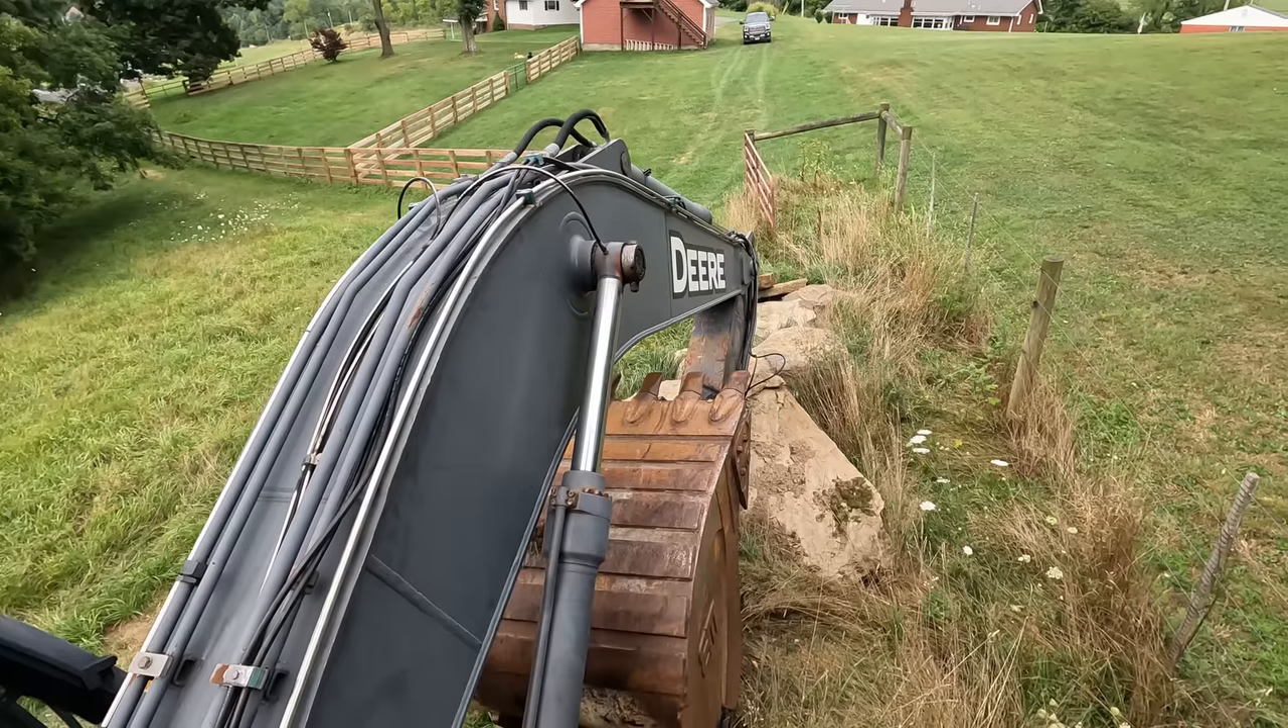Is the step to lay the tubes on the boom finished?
Yes.